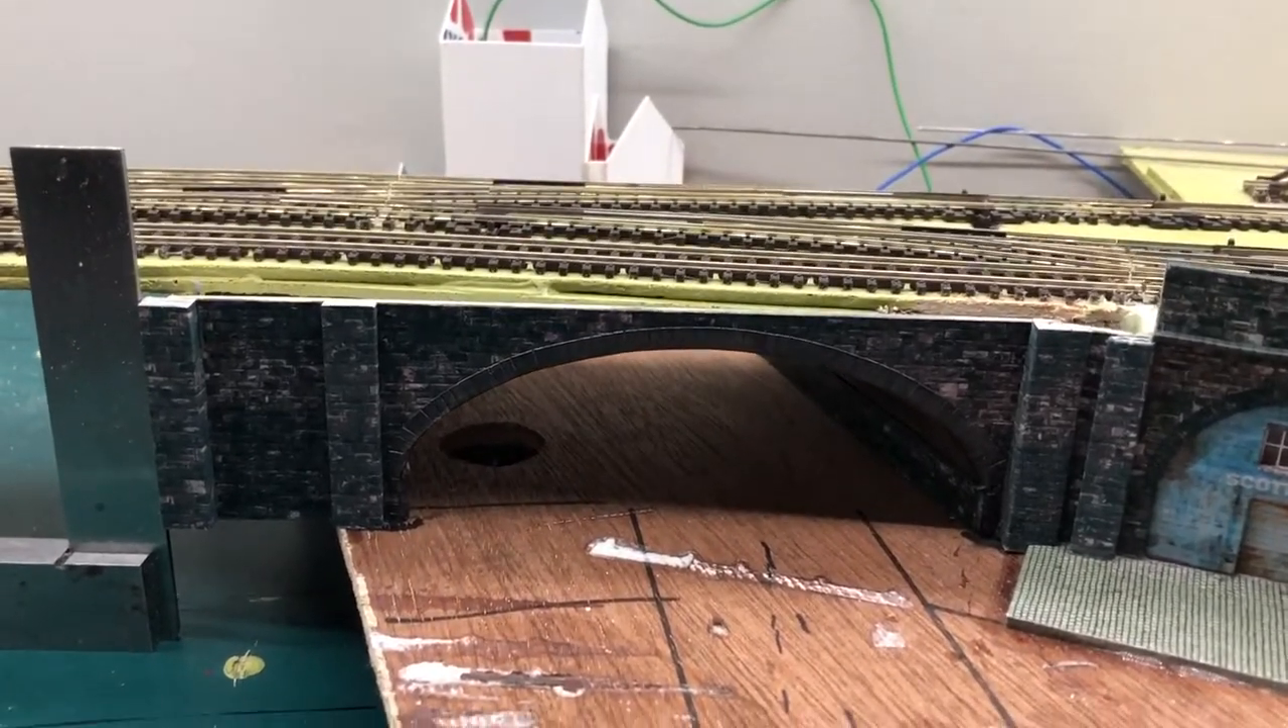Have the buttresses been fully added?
Yes.